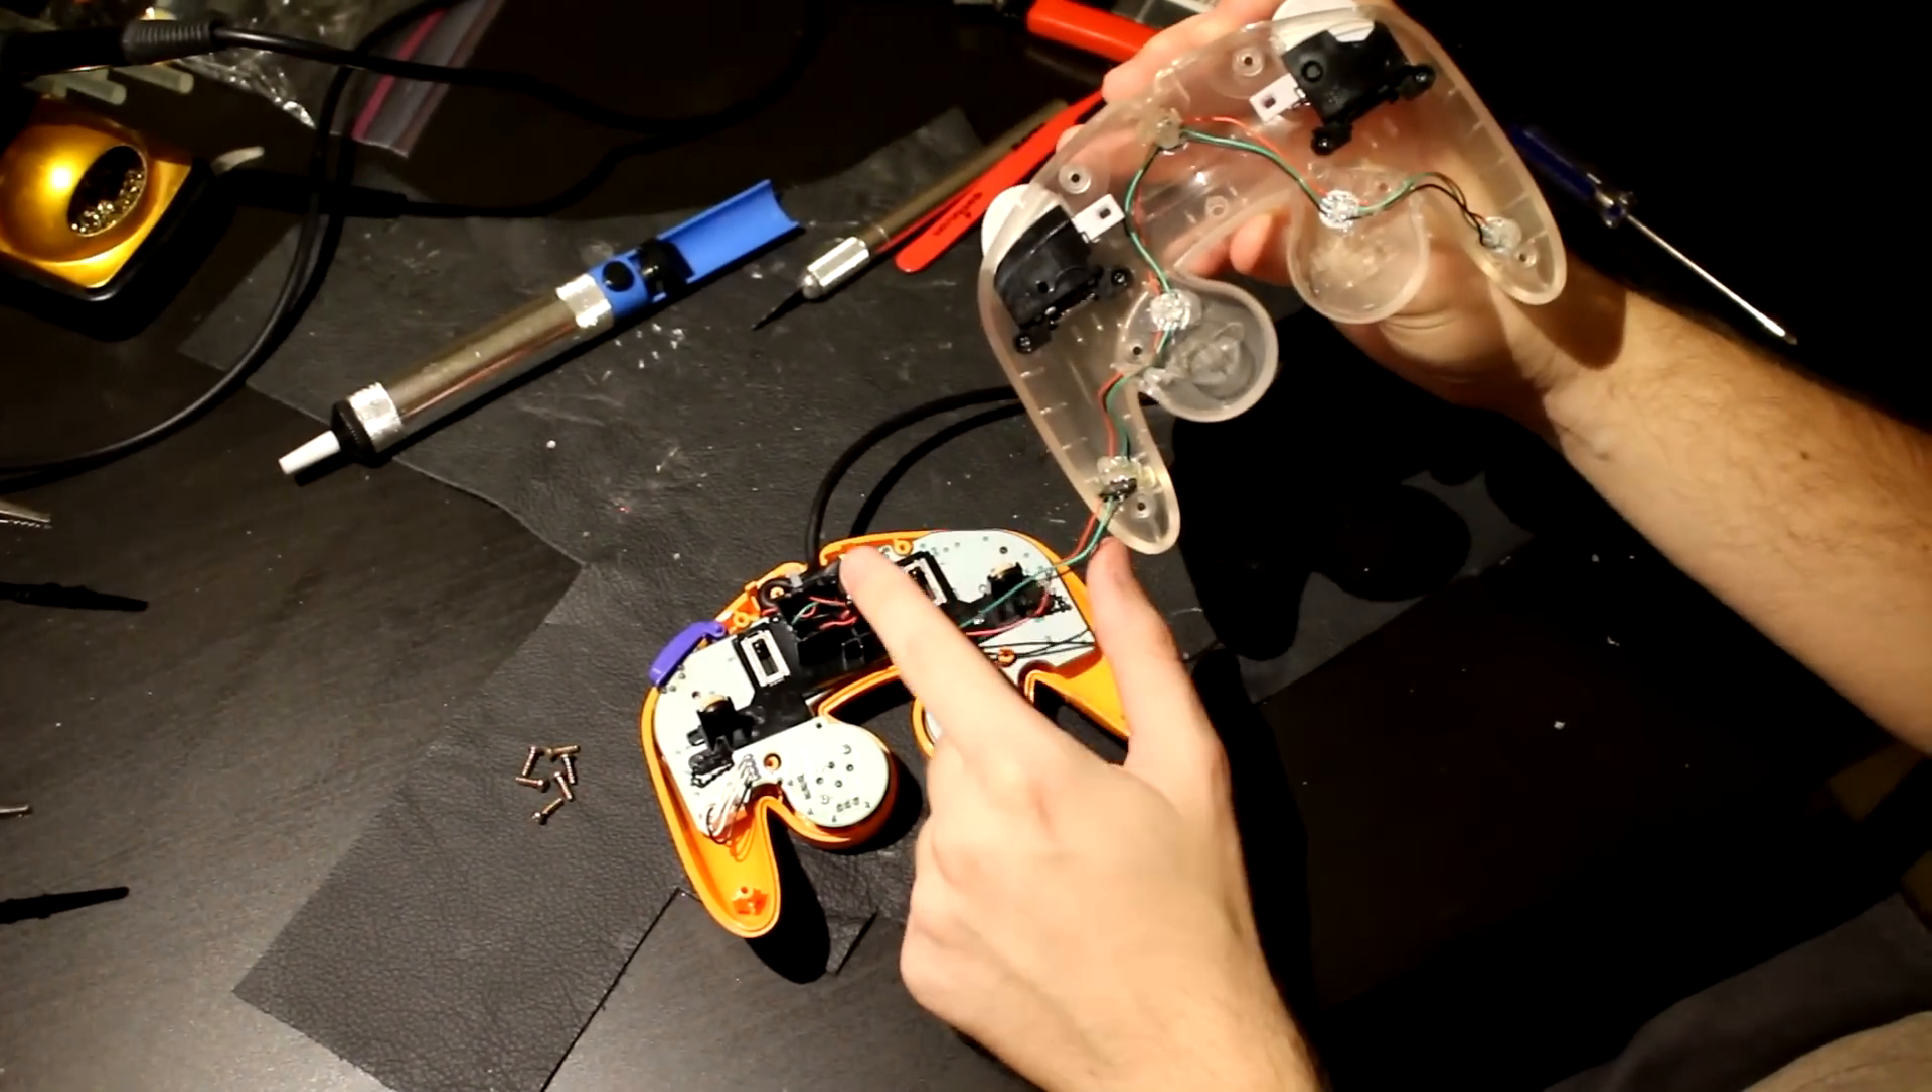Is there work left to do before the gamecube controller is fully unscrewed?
No.